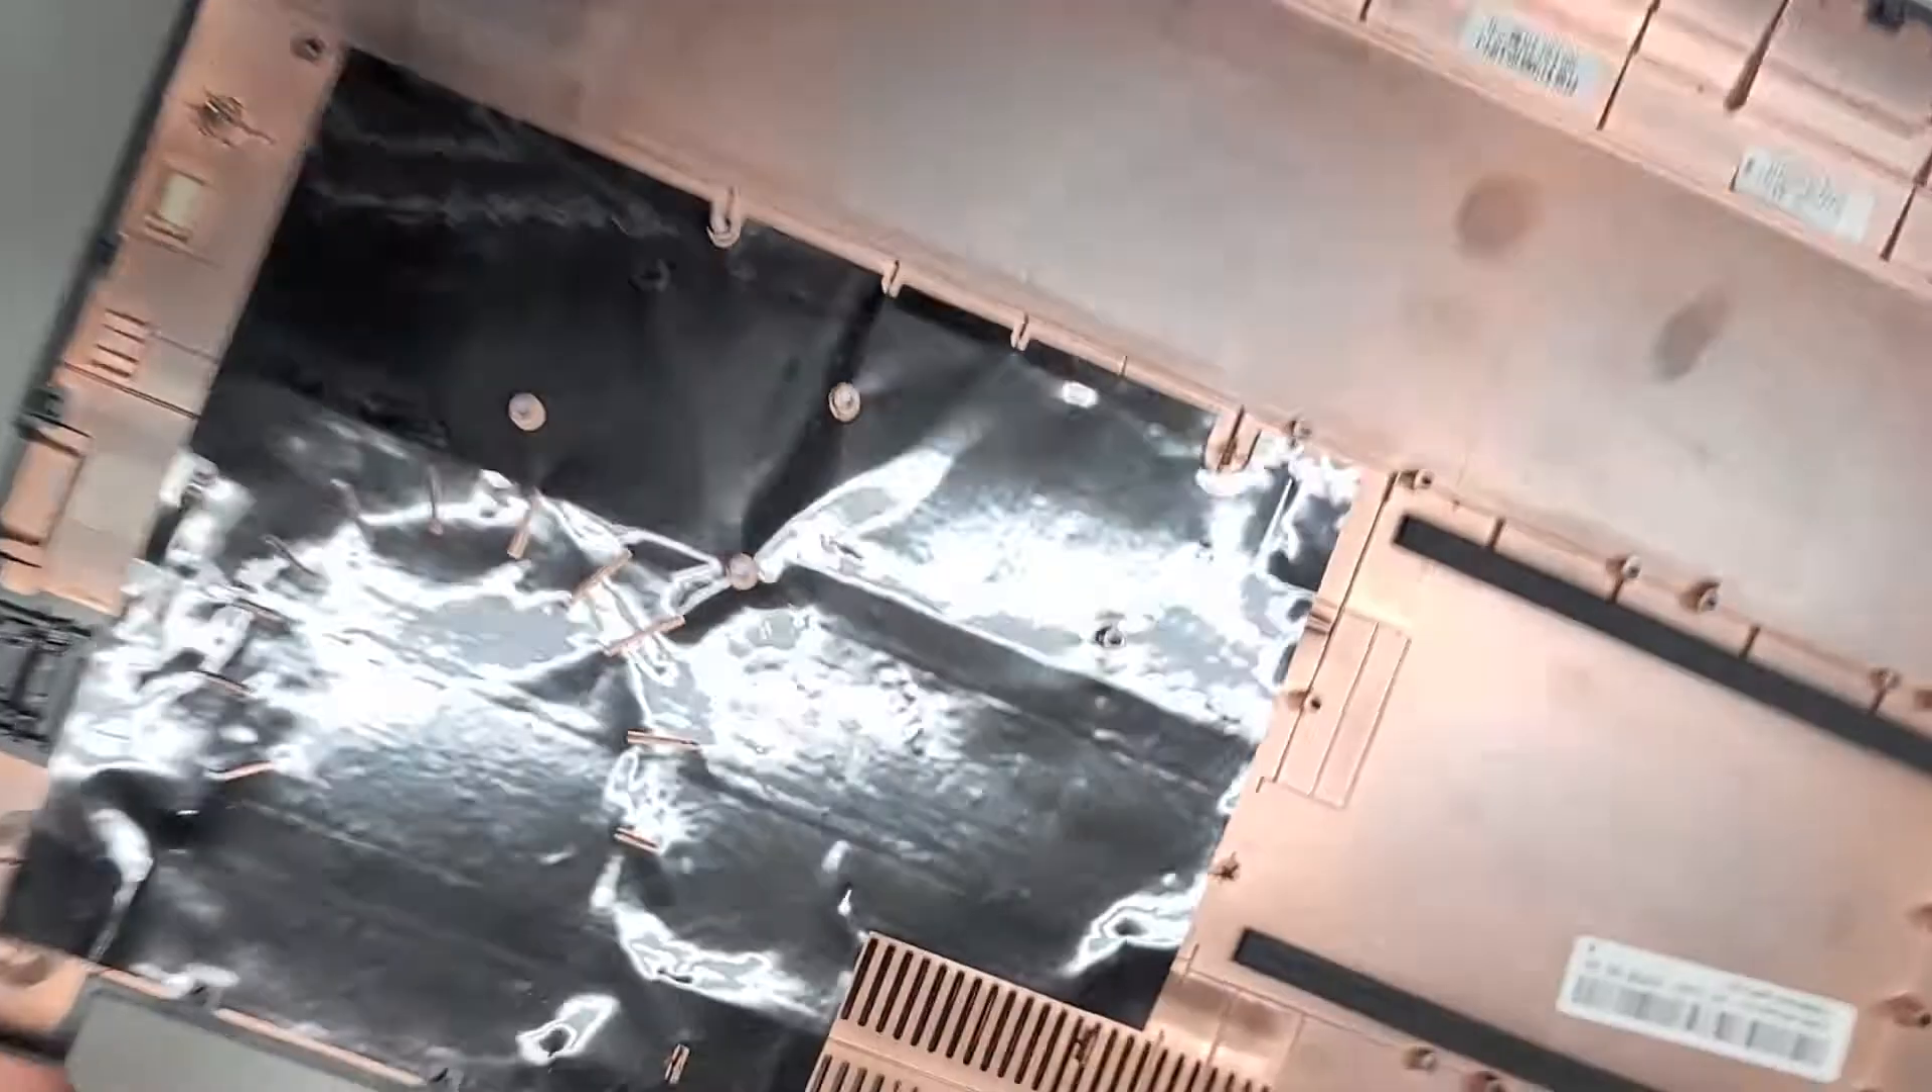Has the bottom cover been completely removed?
Yes.